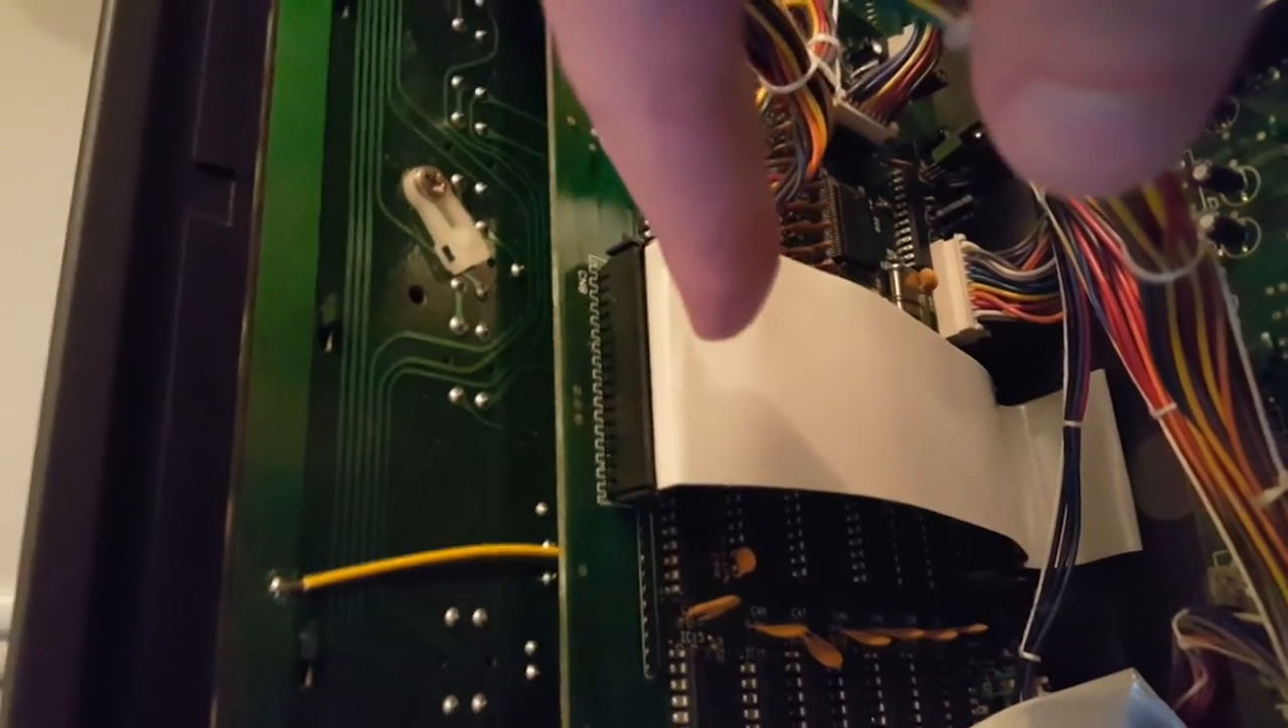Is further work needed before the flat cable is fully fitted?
No.